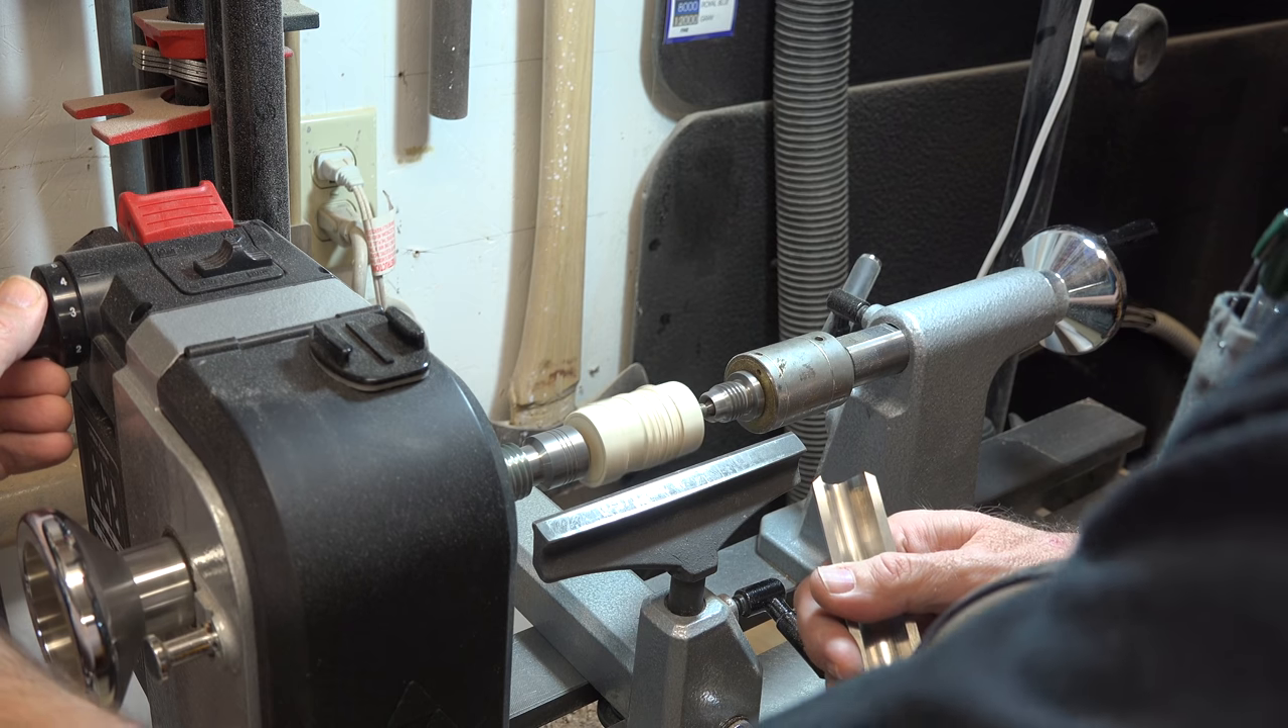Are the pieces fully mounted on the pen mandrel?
Yes.